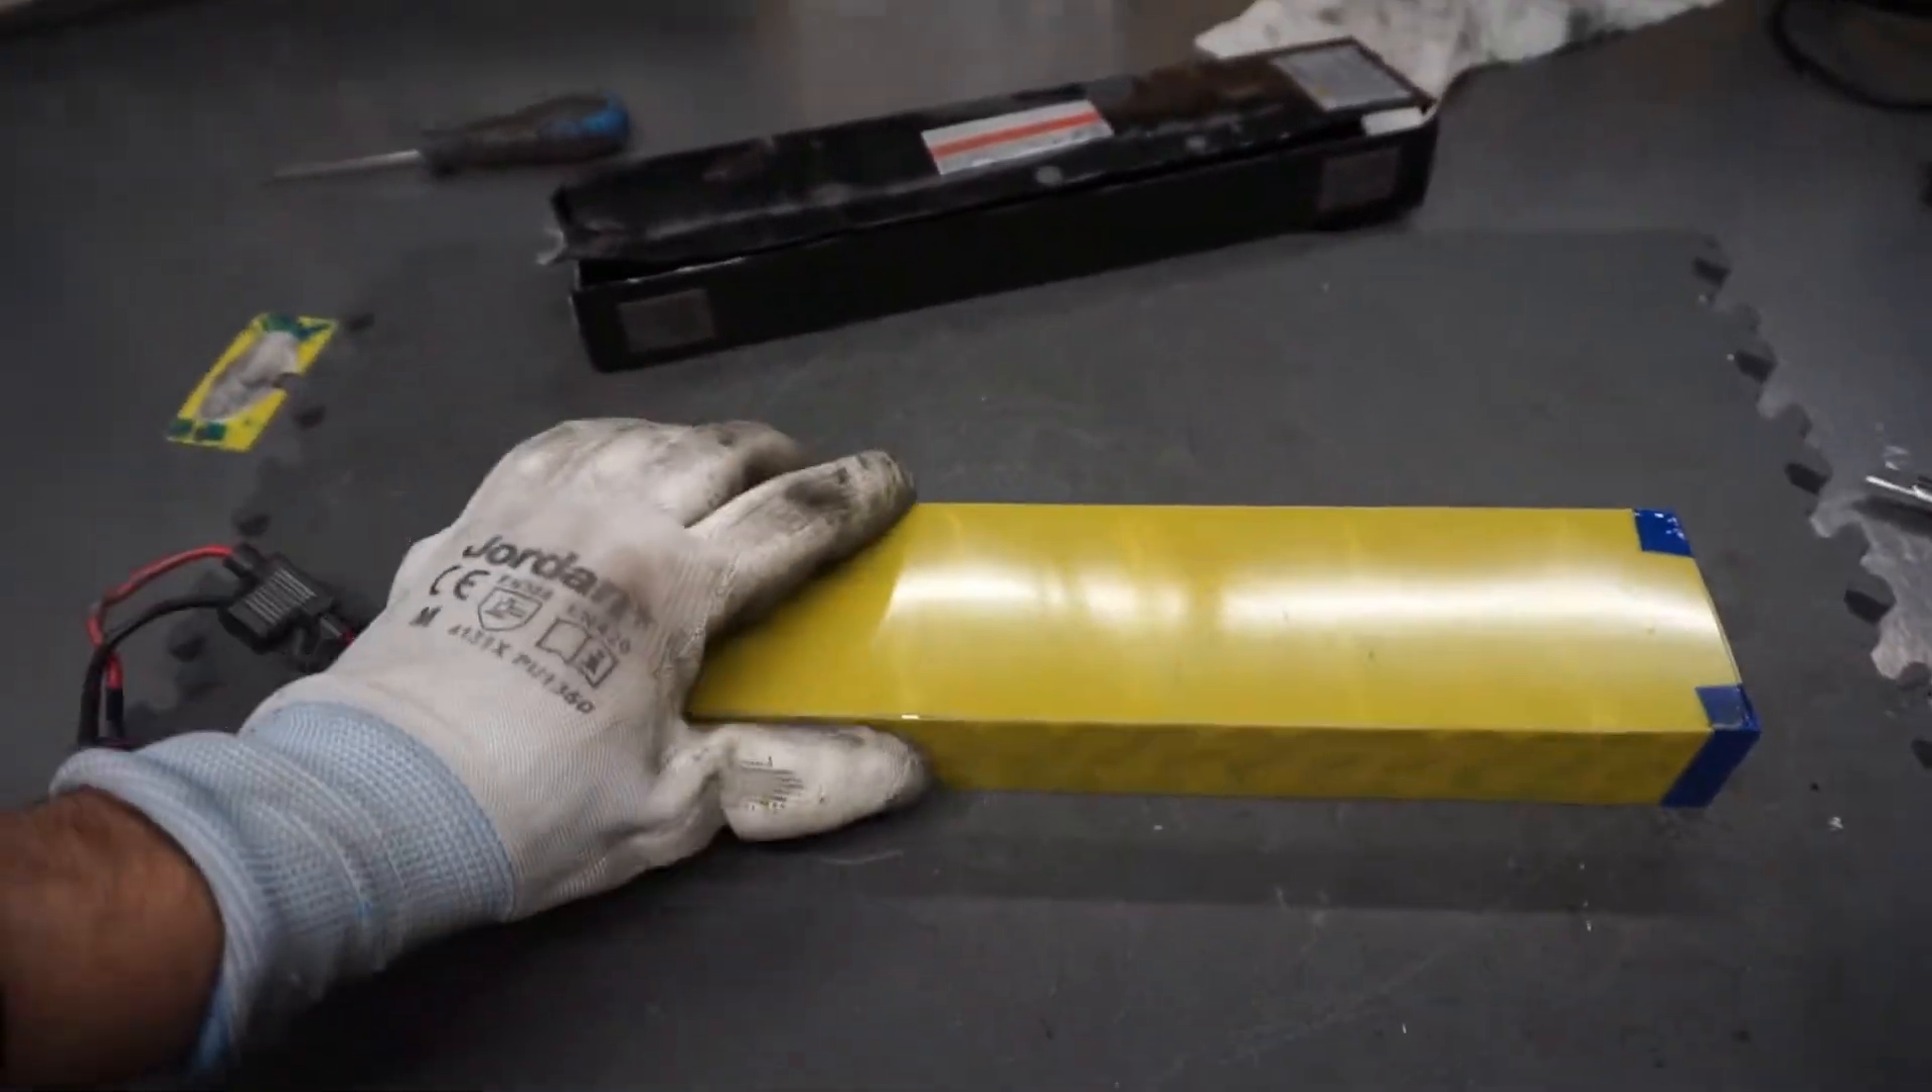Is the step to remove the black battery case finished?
Yes.